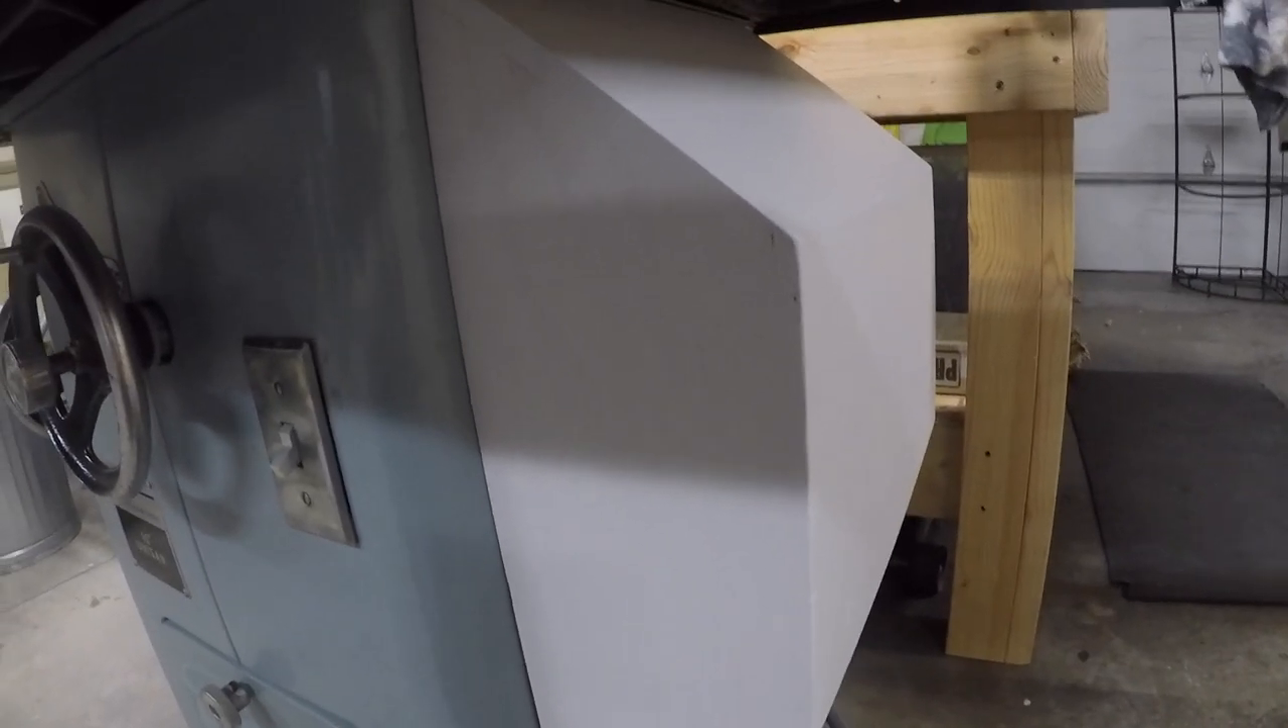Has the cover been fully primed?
Yes.